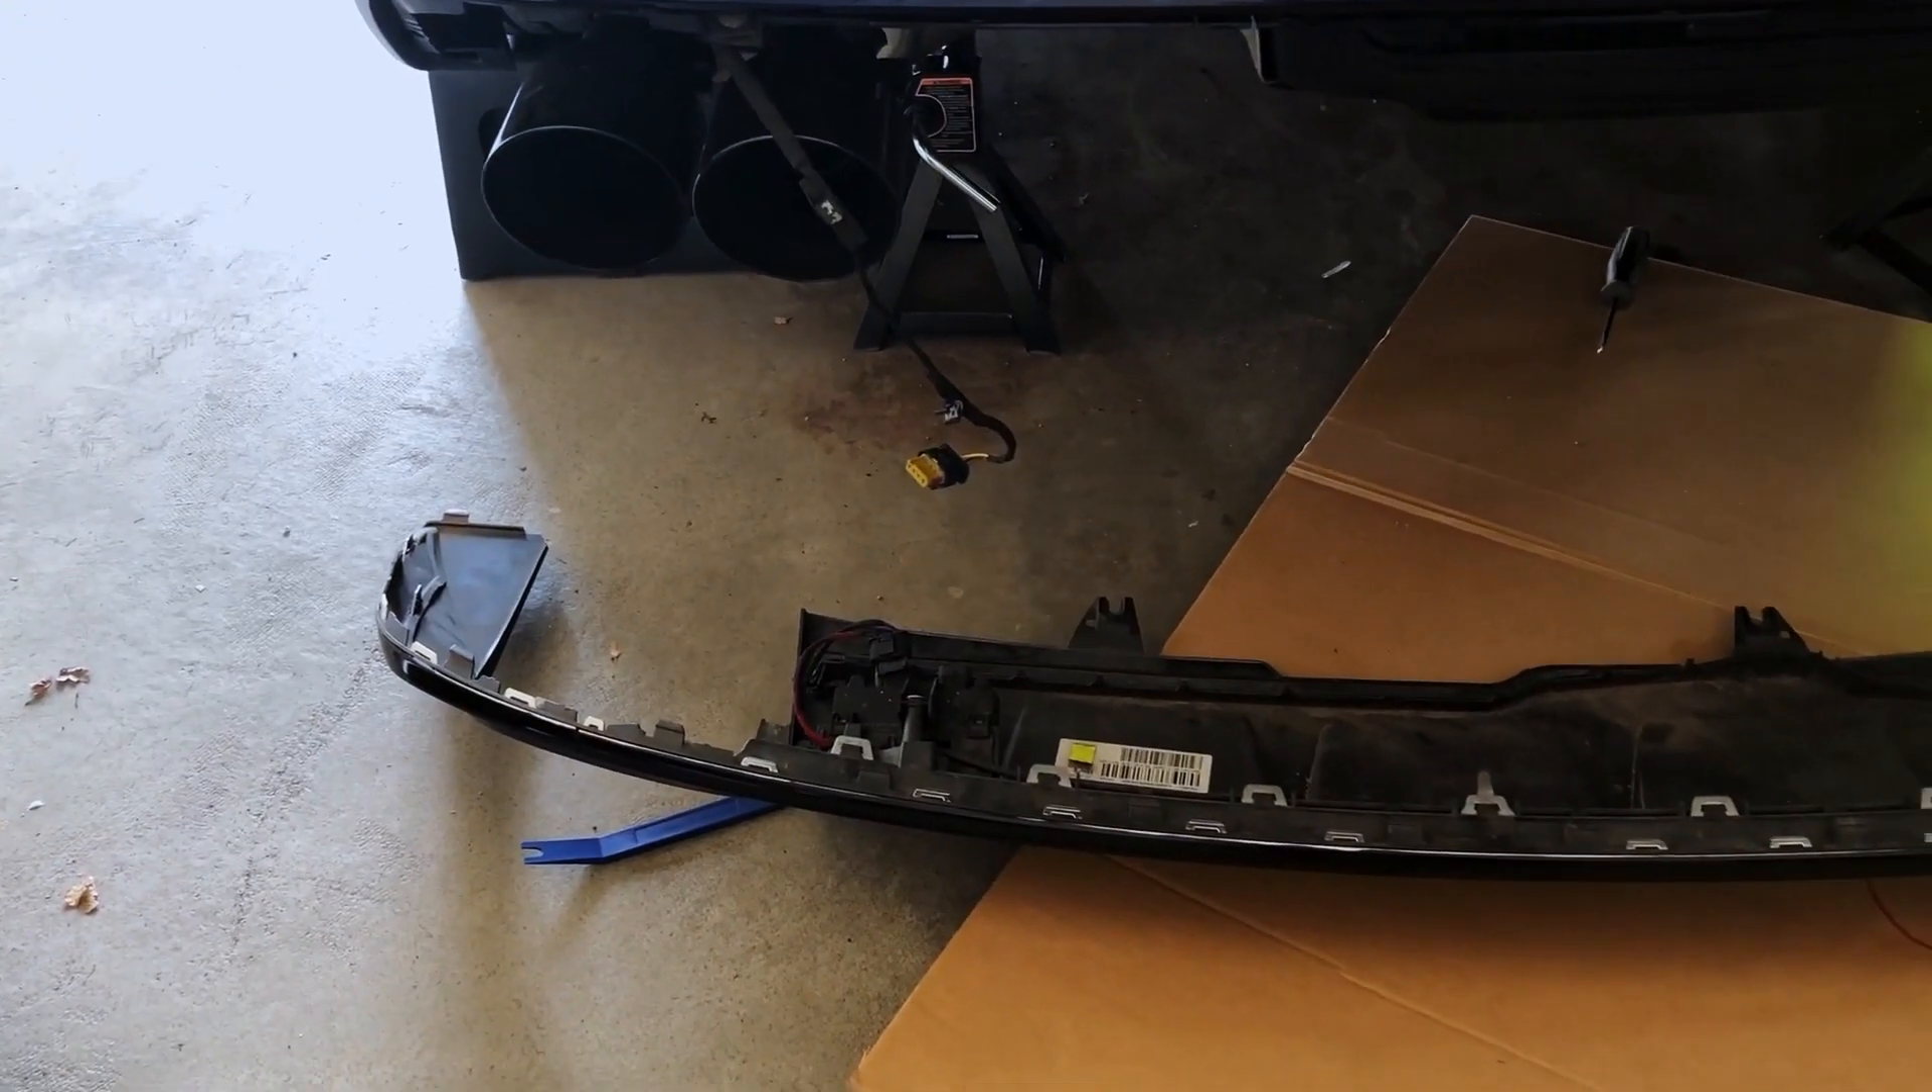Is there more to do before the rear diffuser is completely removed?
No.